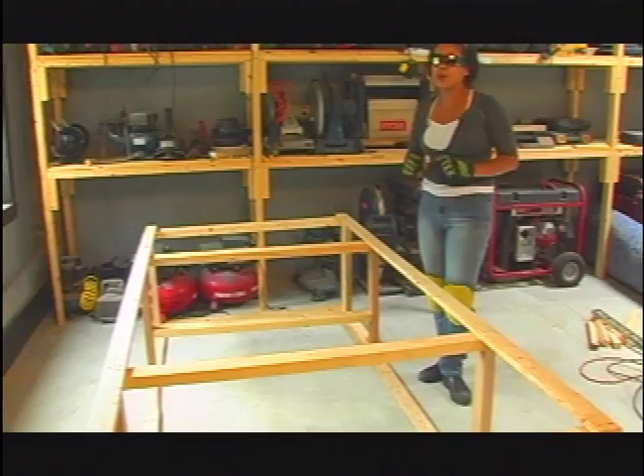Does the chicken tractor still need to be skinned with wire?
Yes.